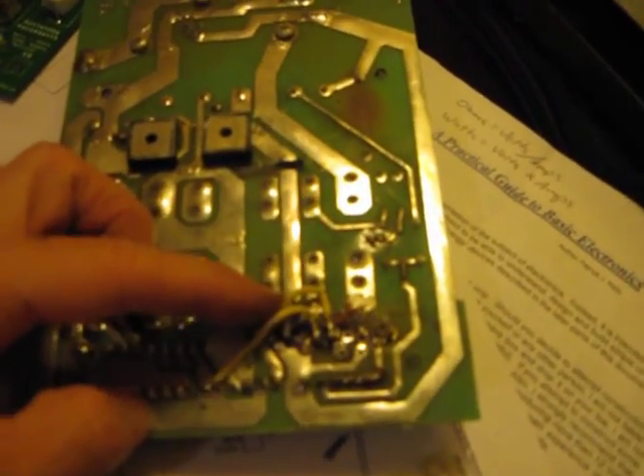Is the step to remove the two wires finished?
No.